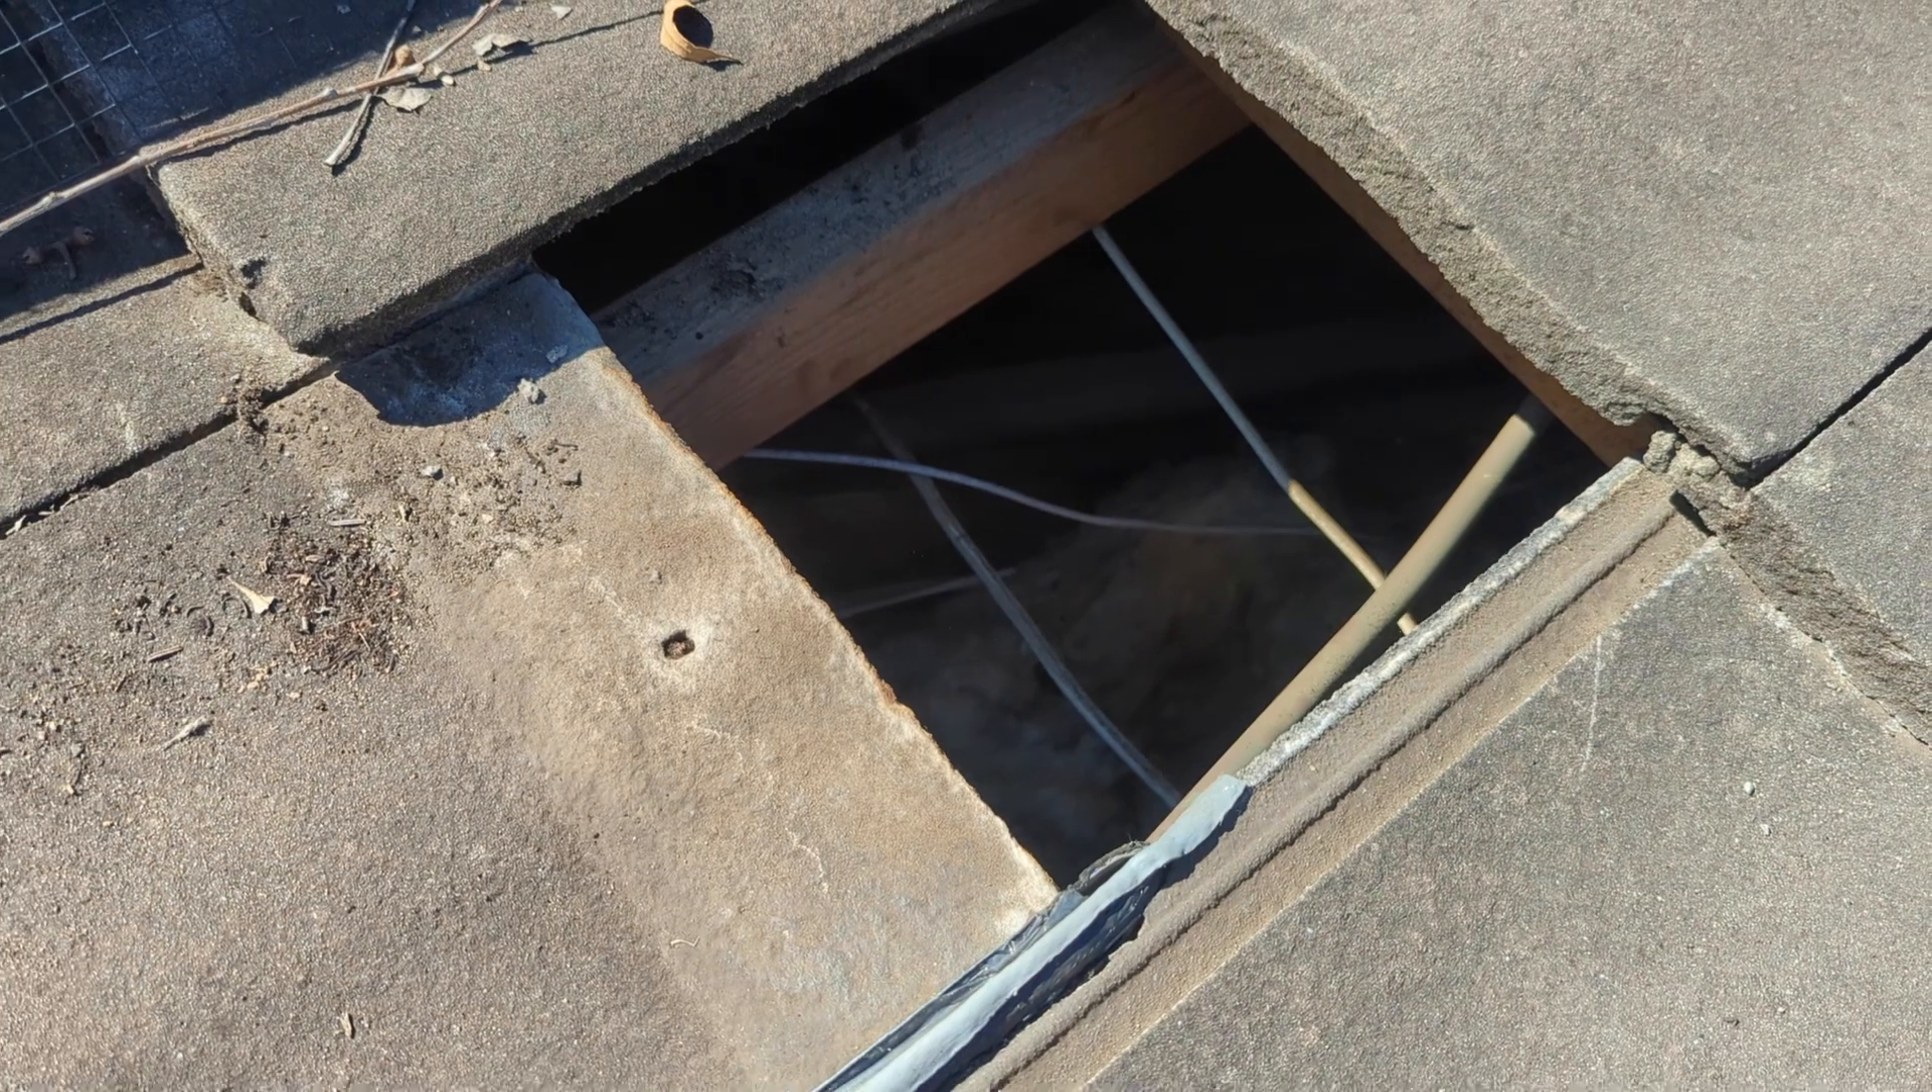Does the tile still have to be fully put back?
Yes.